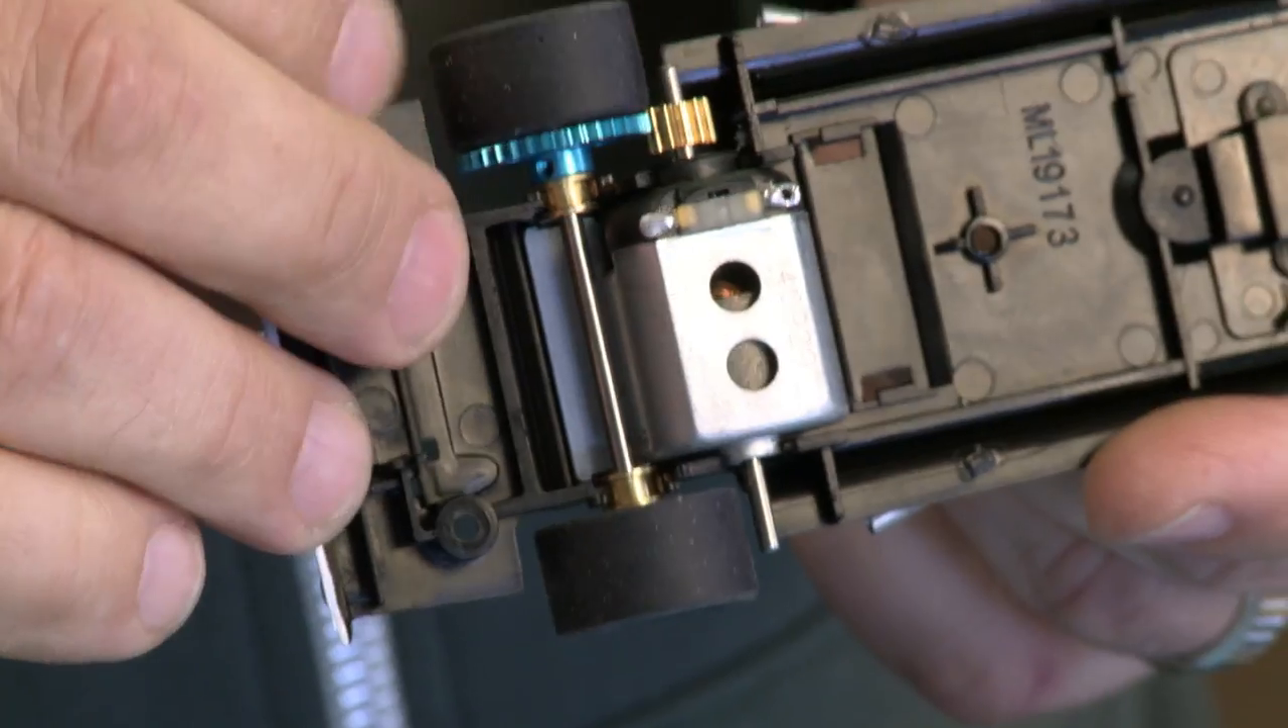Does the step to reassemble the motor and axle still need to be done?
No.